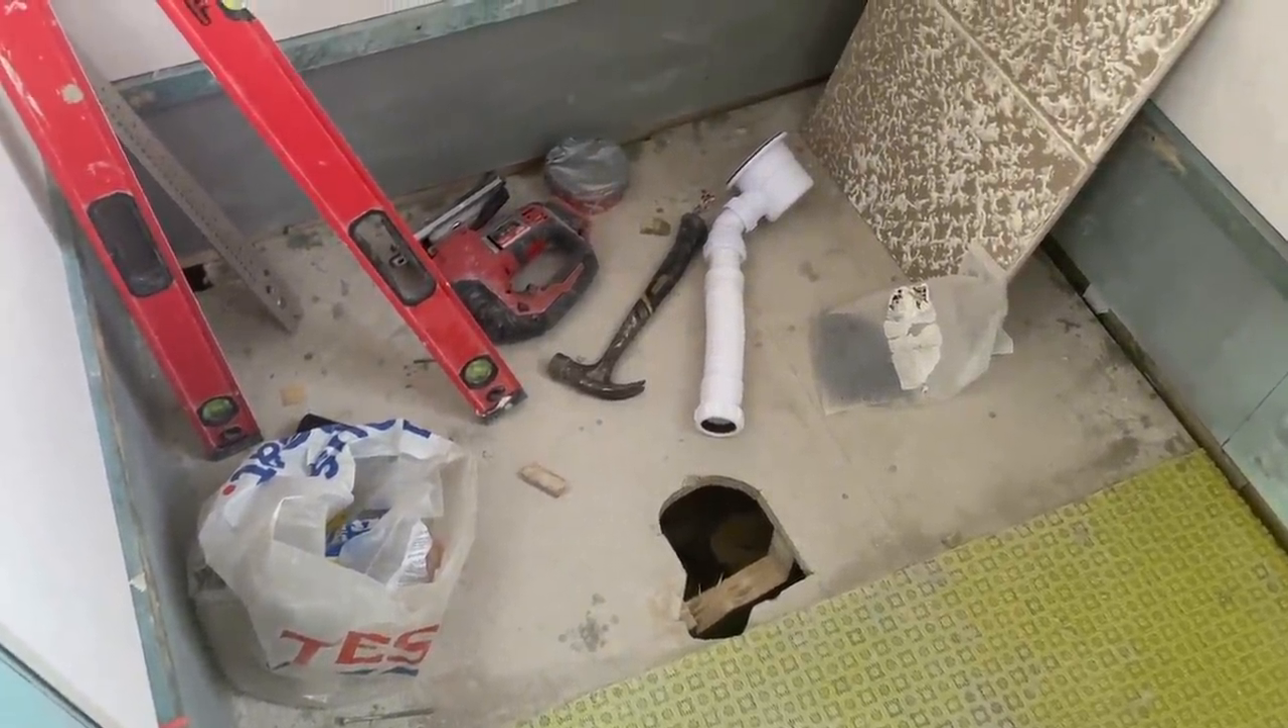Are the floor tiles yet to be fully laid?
Yes.